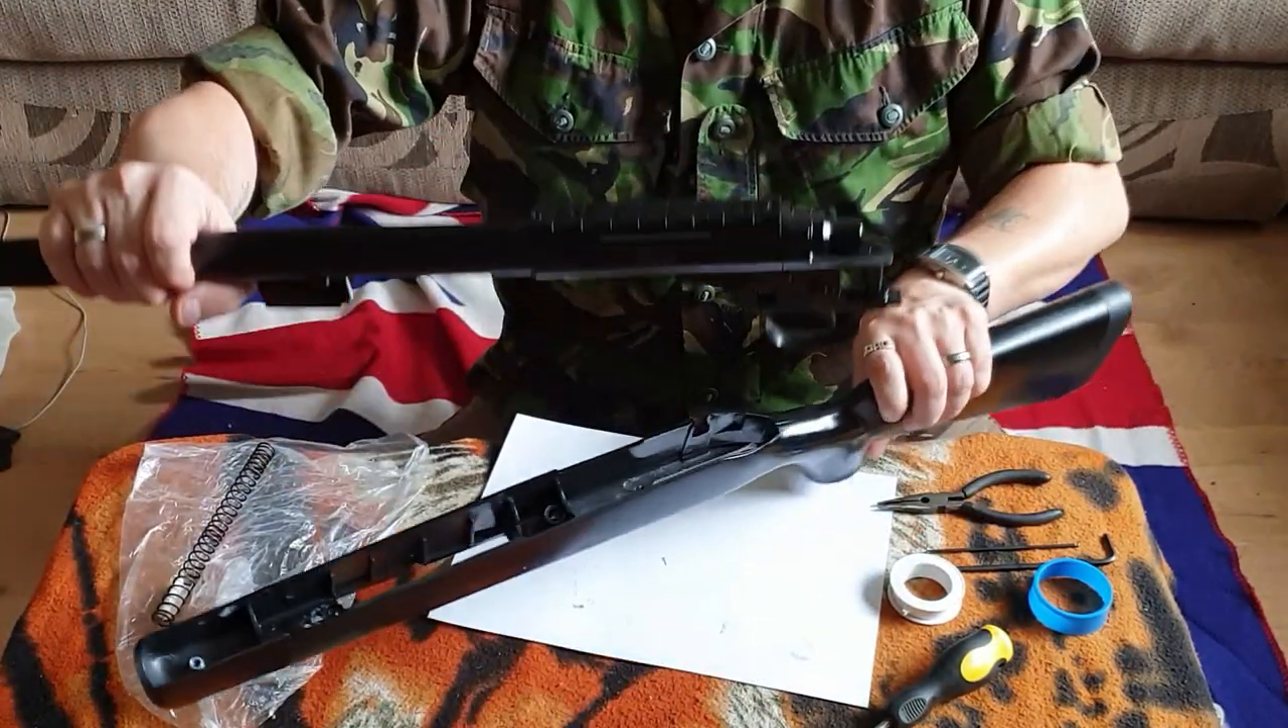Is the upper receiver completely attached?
No.